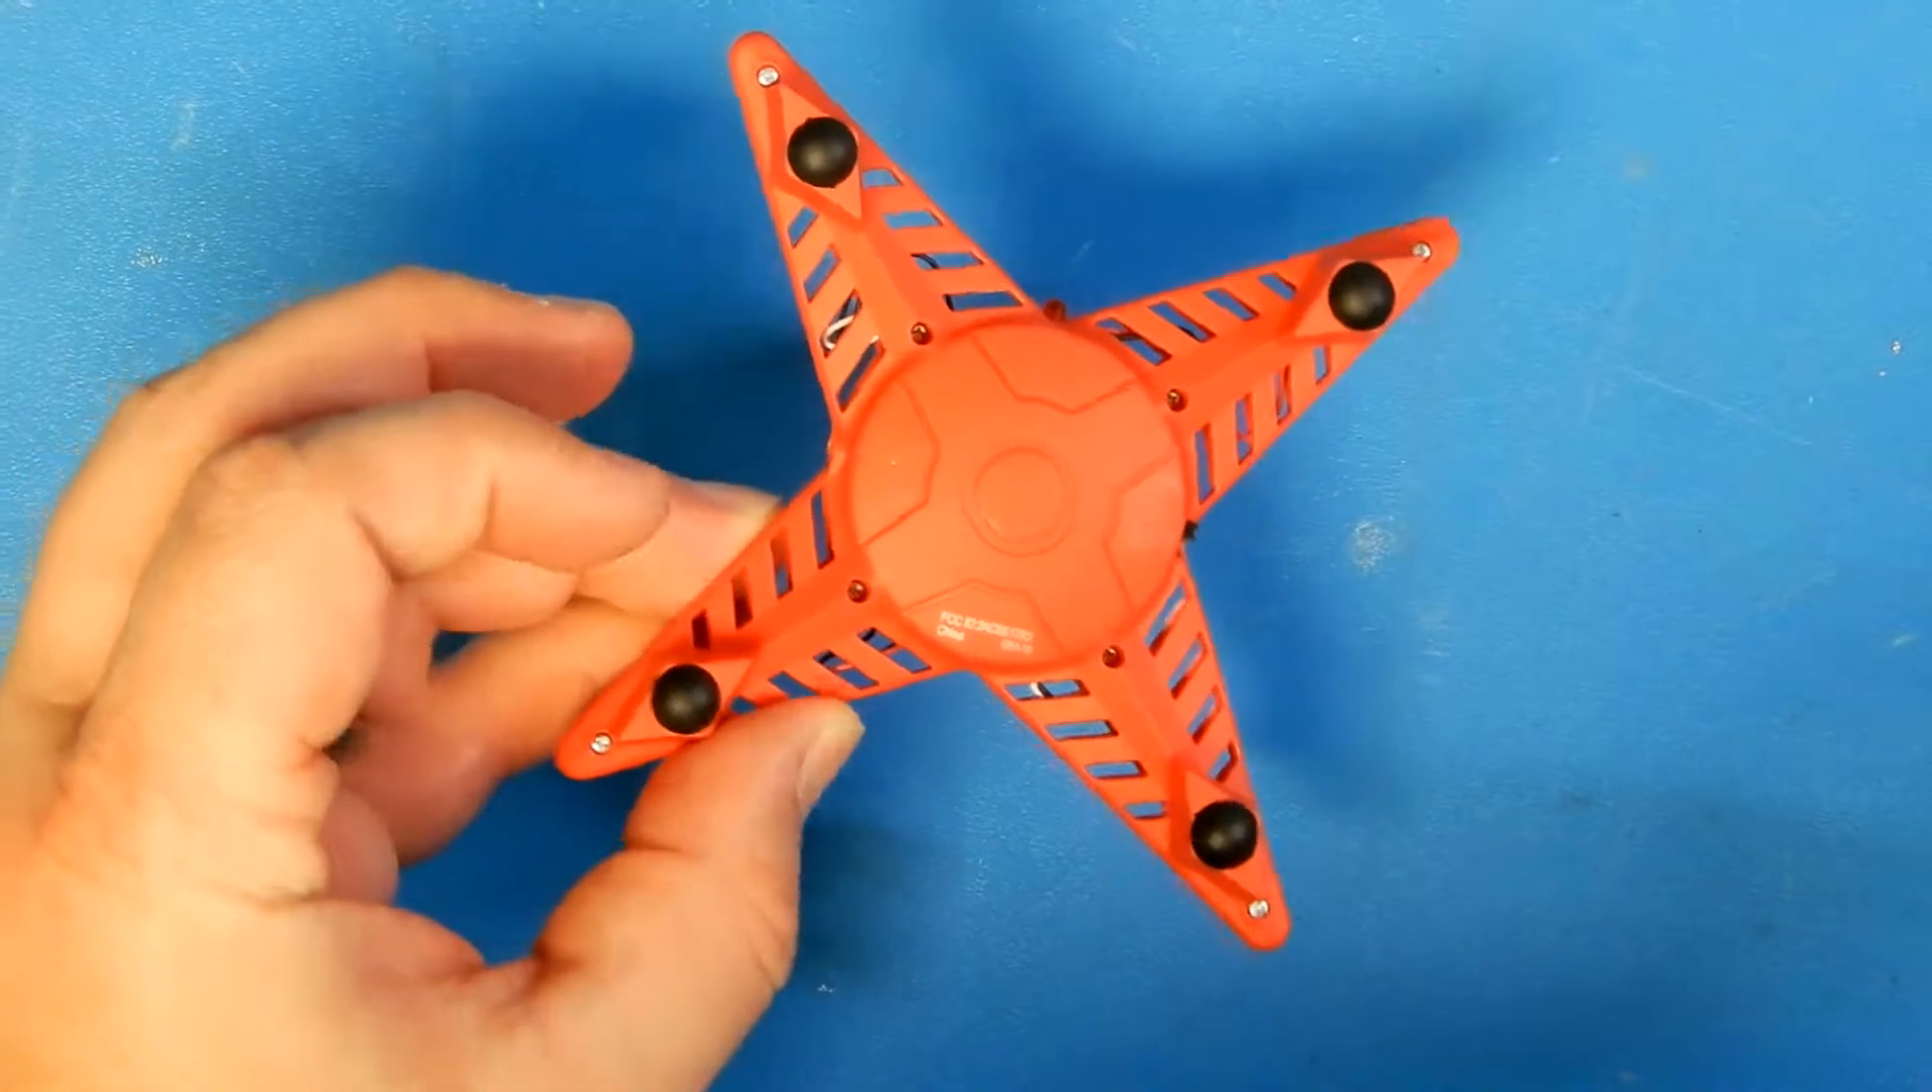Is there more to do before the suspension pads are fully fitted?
No.